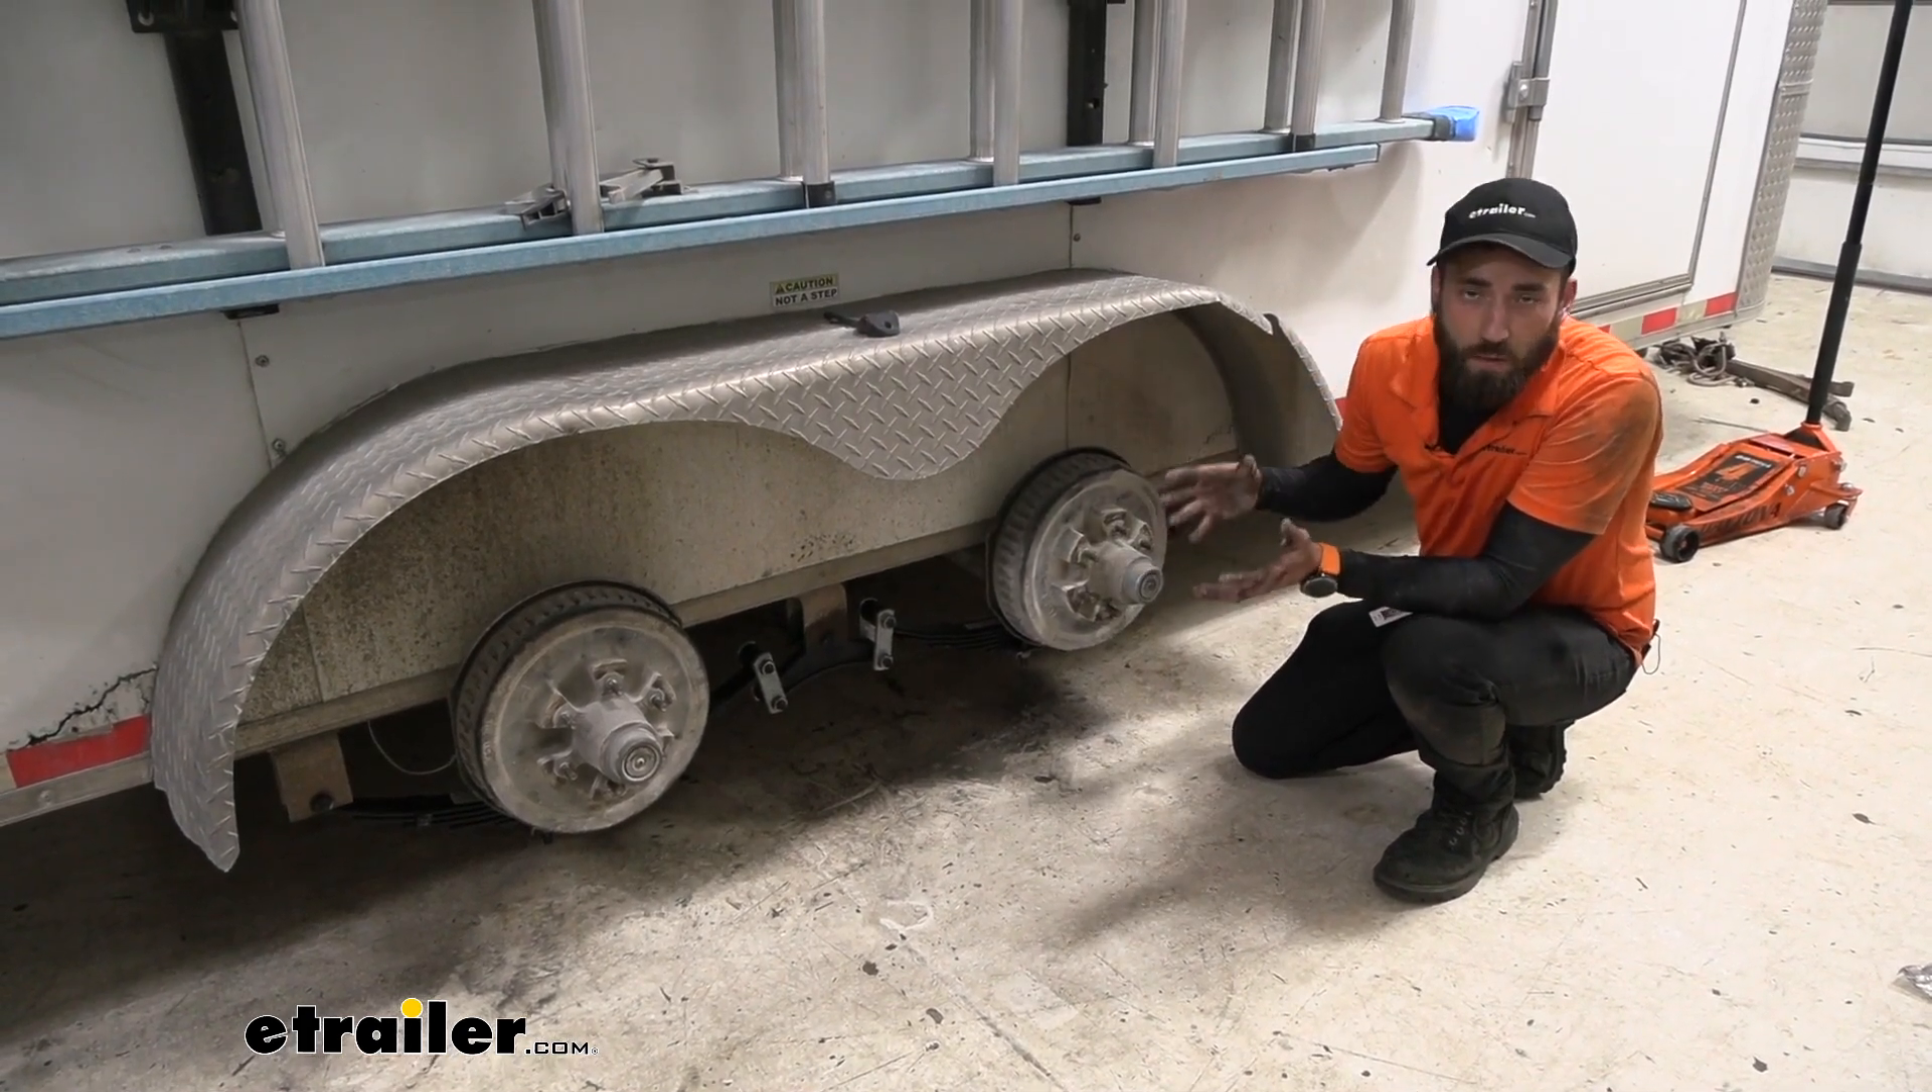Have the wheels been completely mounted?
No.